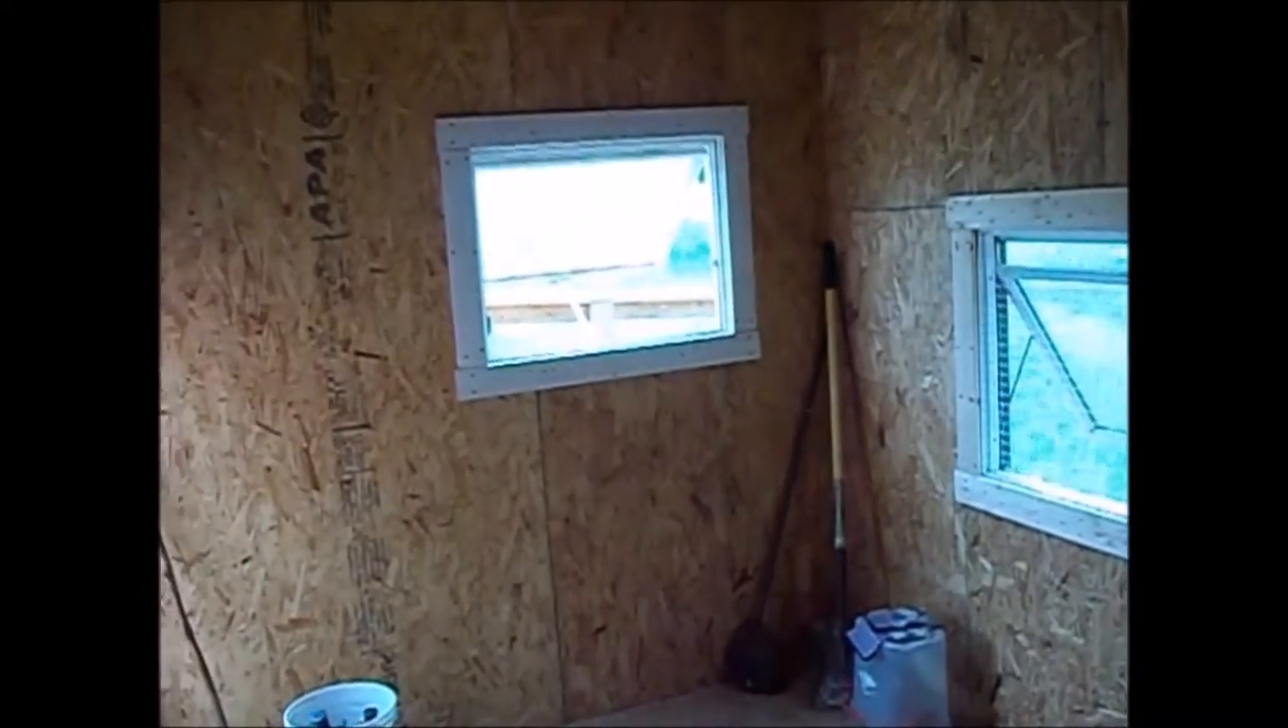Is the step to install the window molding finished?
Yes.